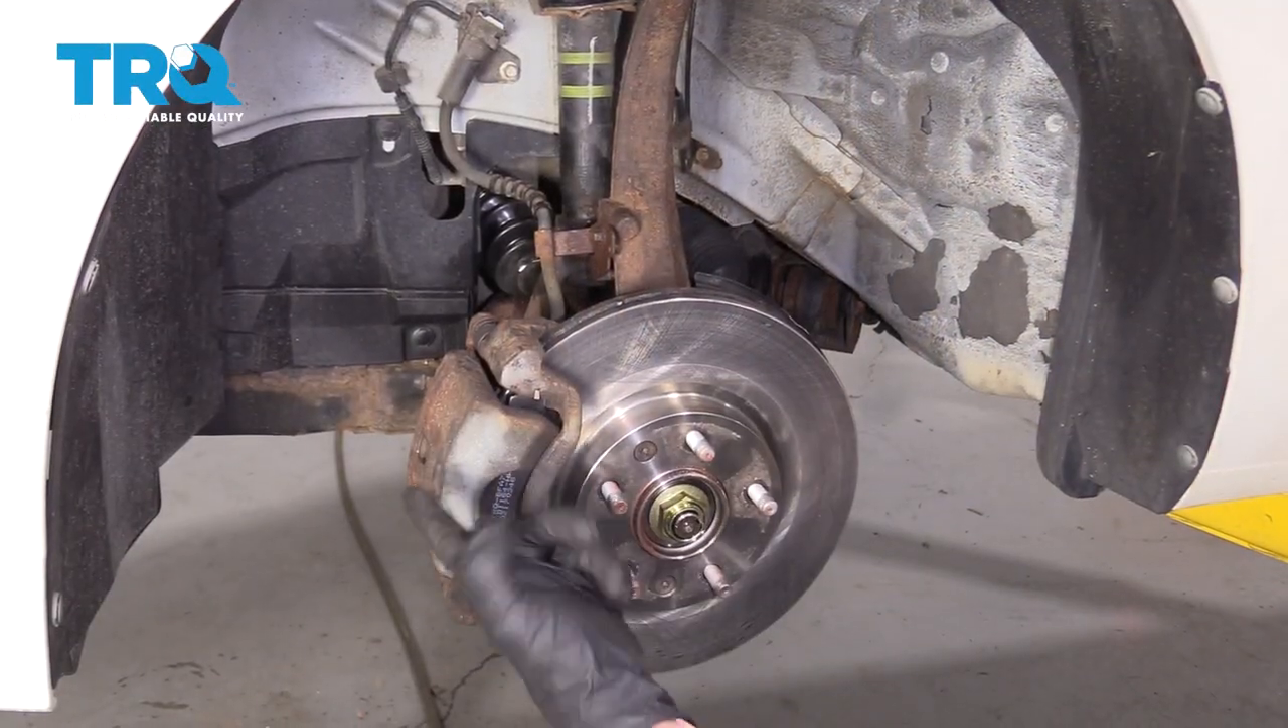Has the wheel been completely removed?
Yes.